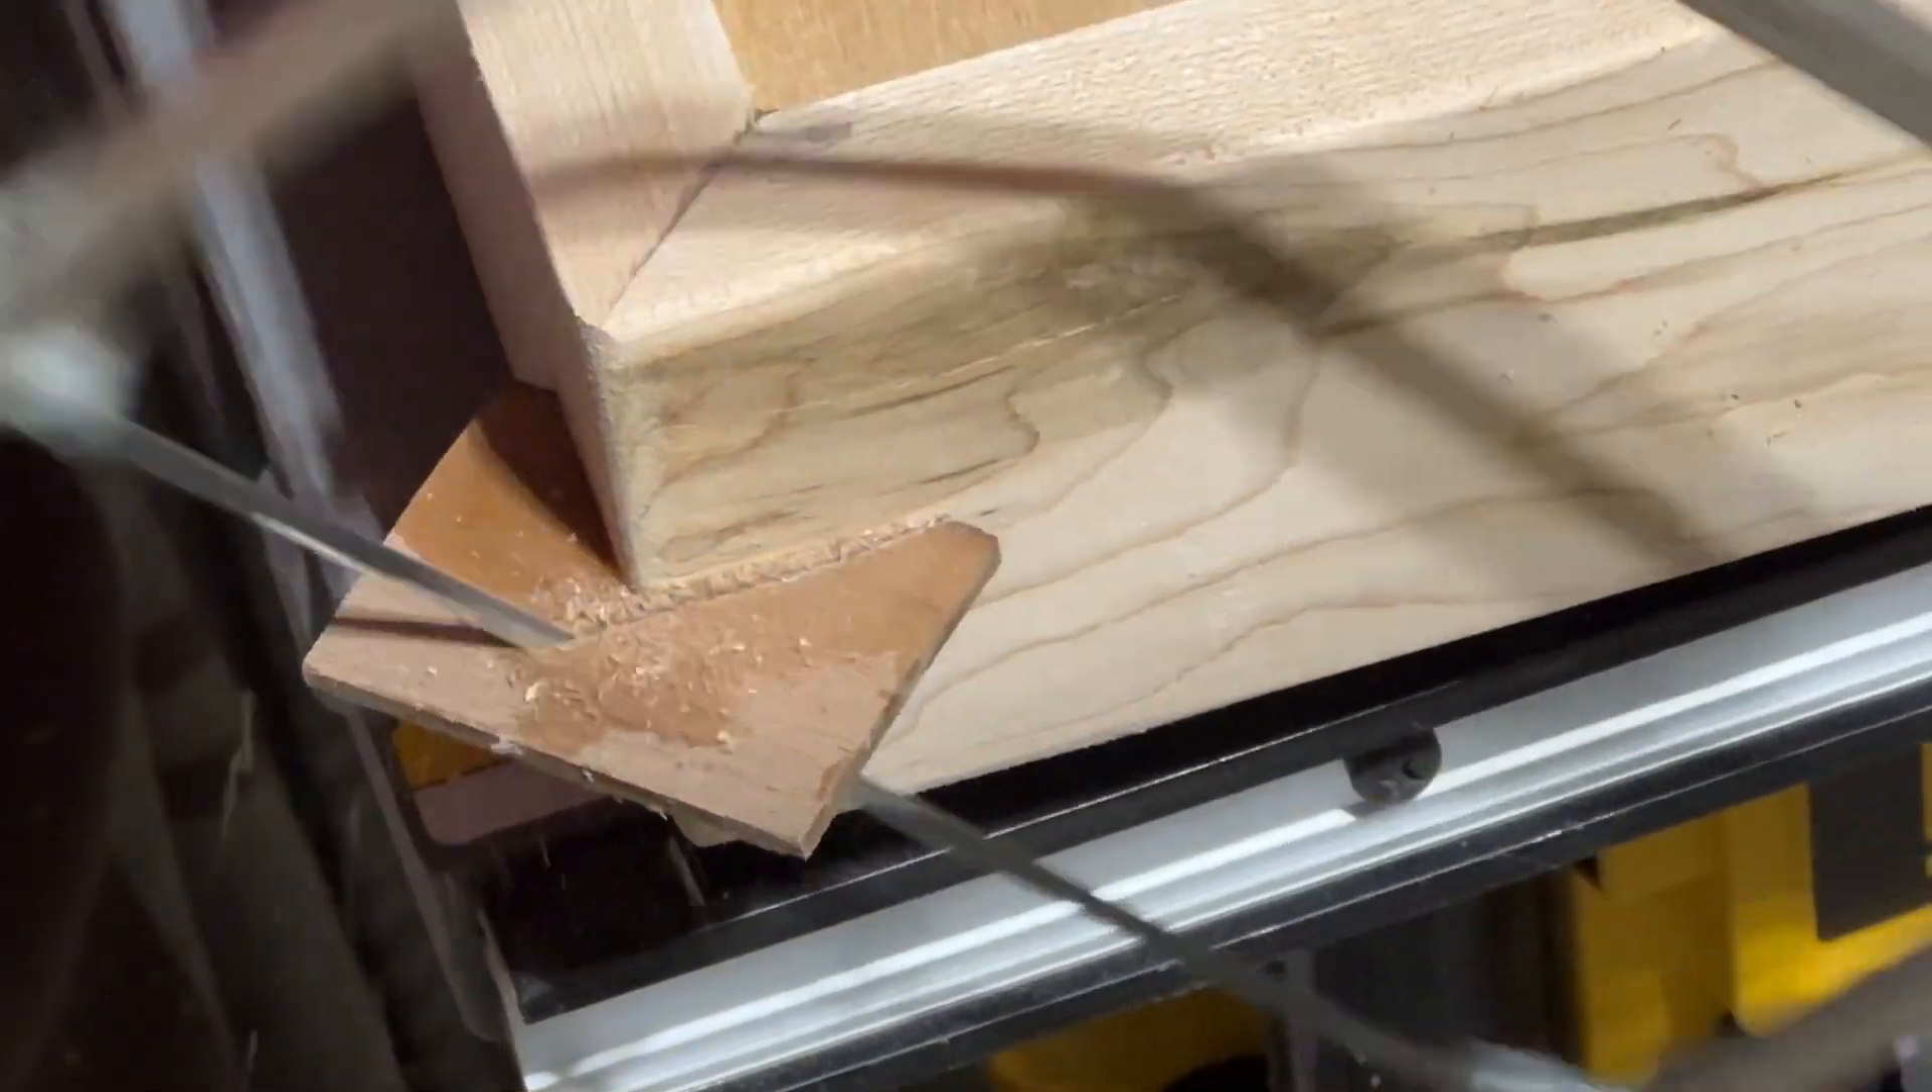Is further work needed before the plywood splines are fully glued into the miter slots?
No.